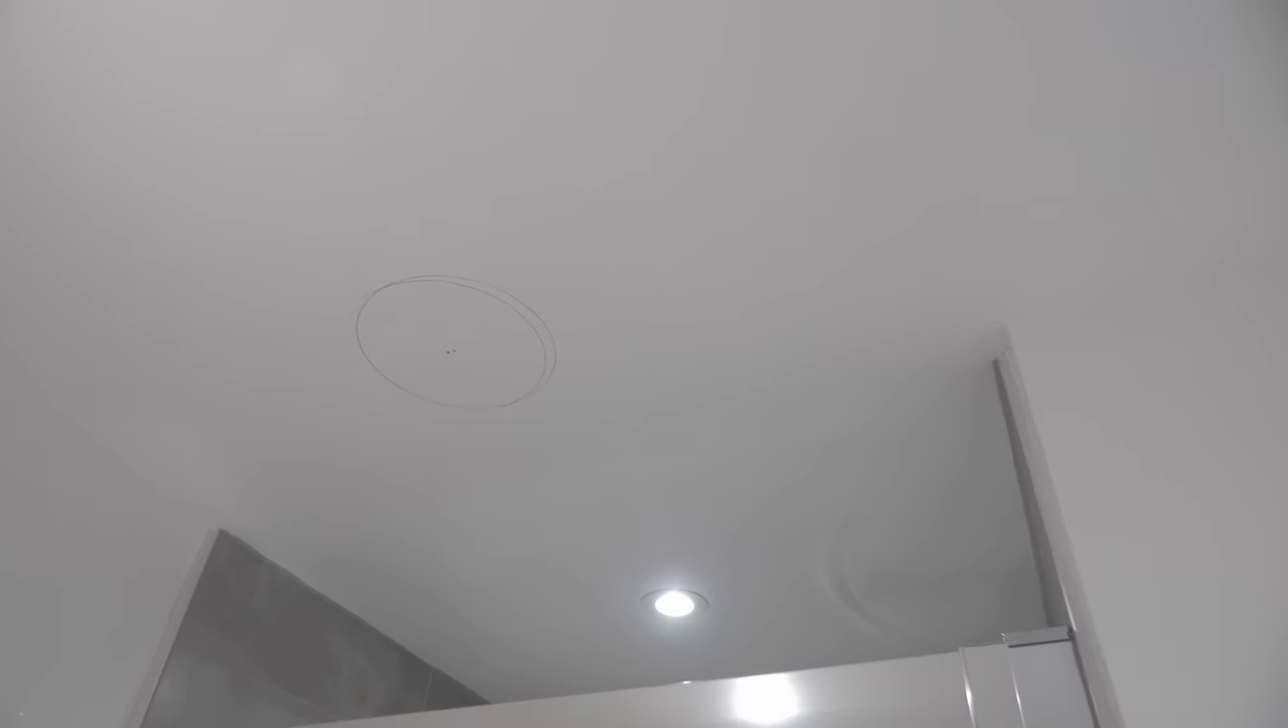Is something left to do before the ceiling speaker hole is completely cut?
Yes.